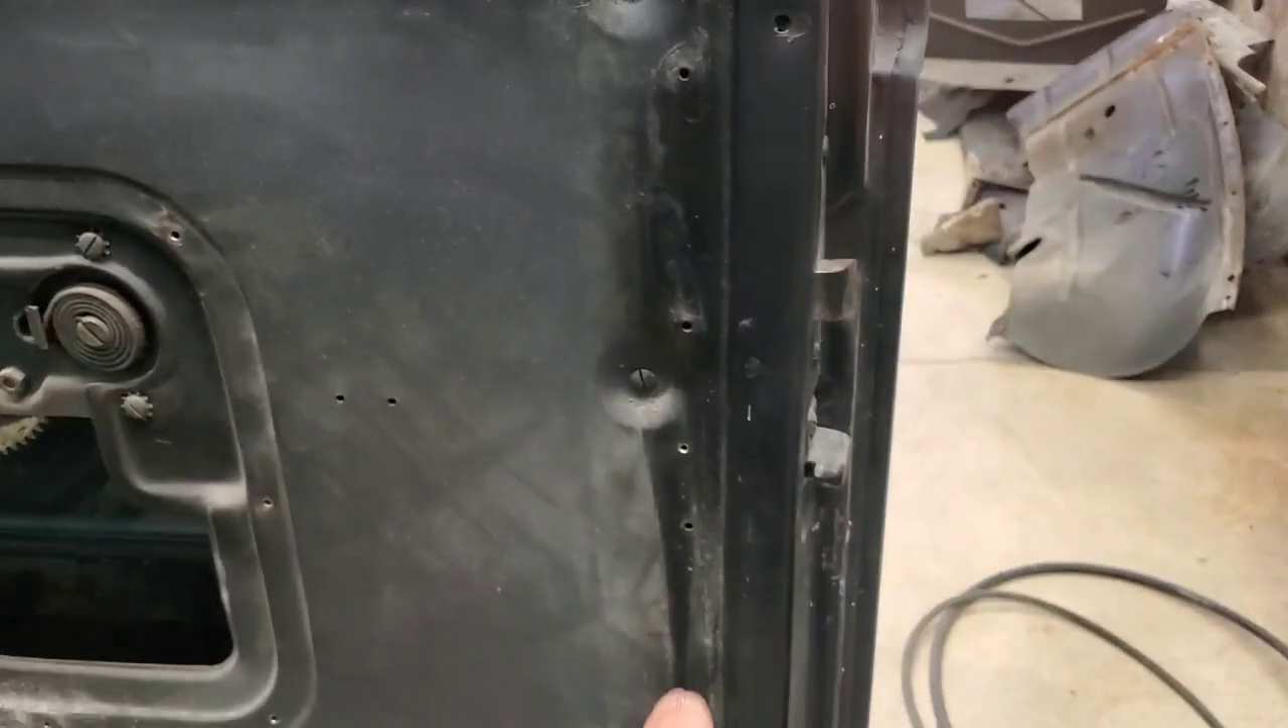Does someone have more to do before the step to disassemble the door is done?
Yes.